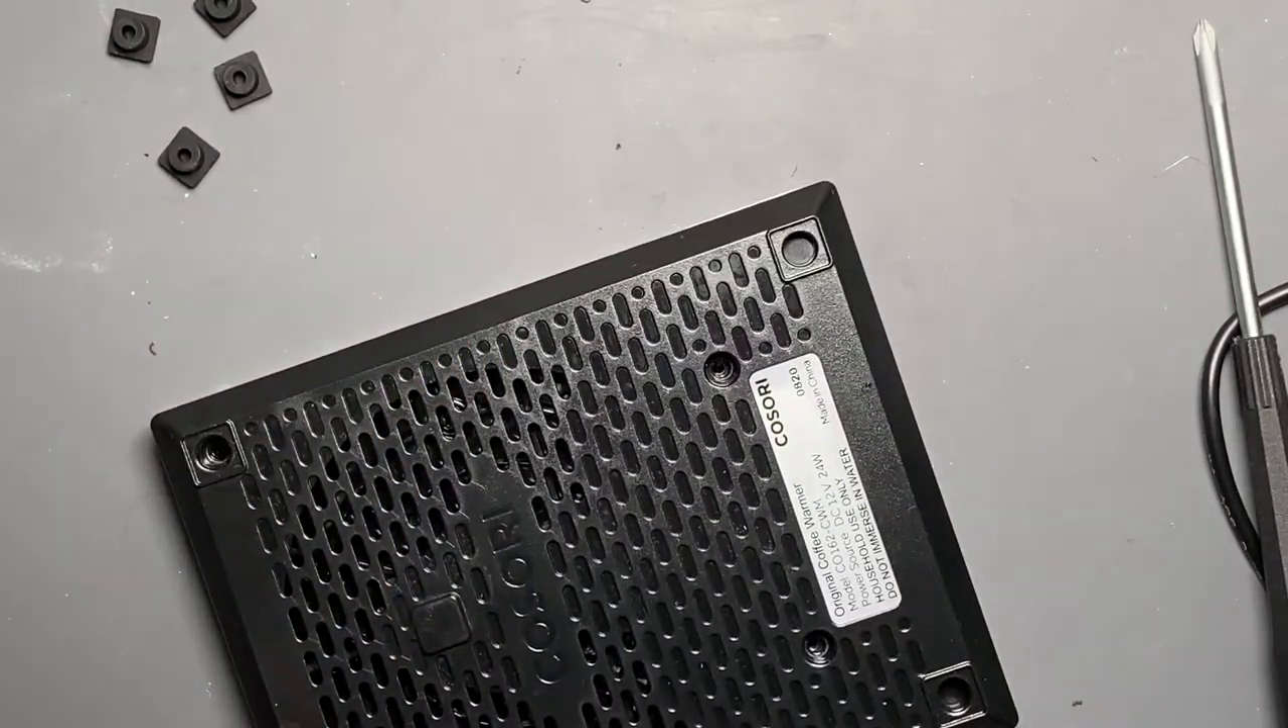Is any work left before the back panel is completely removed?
Yes.